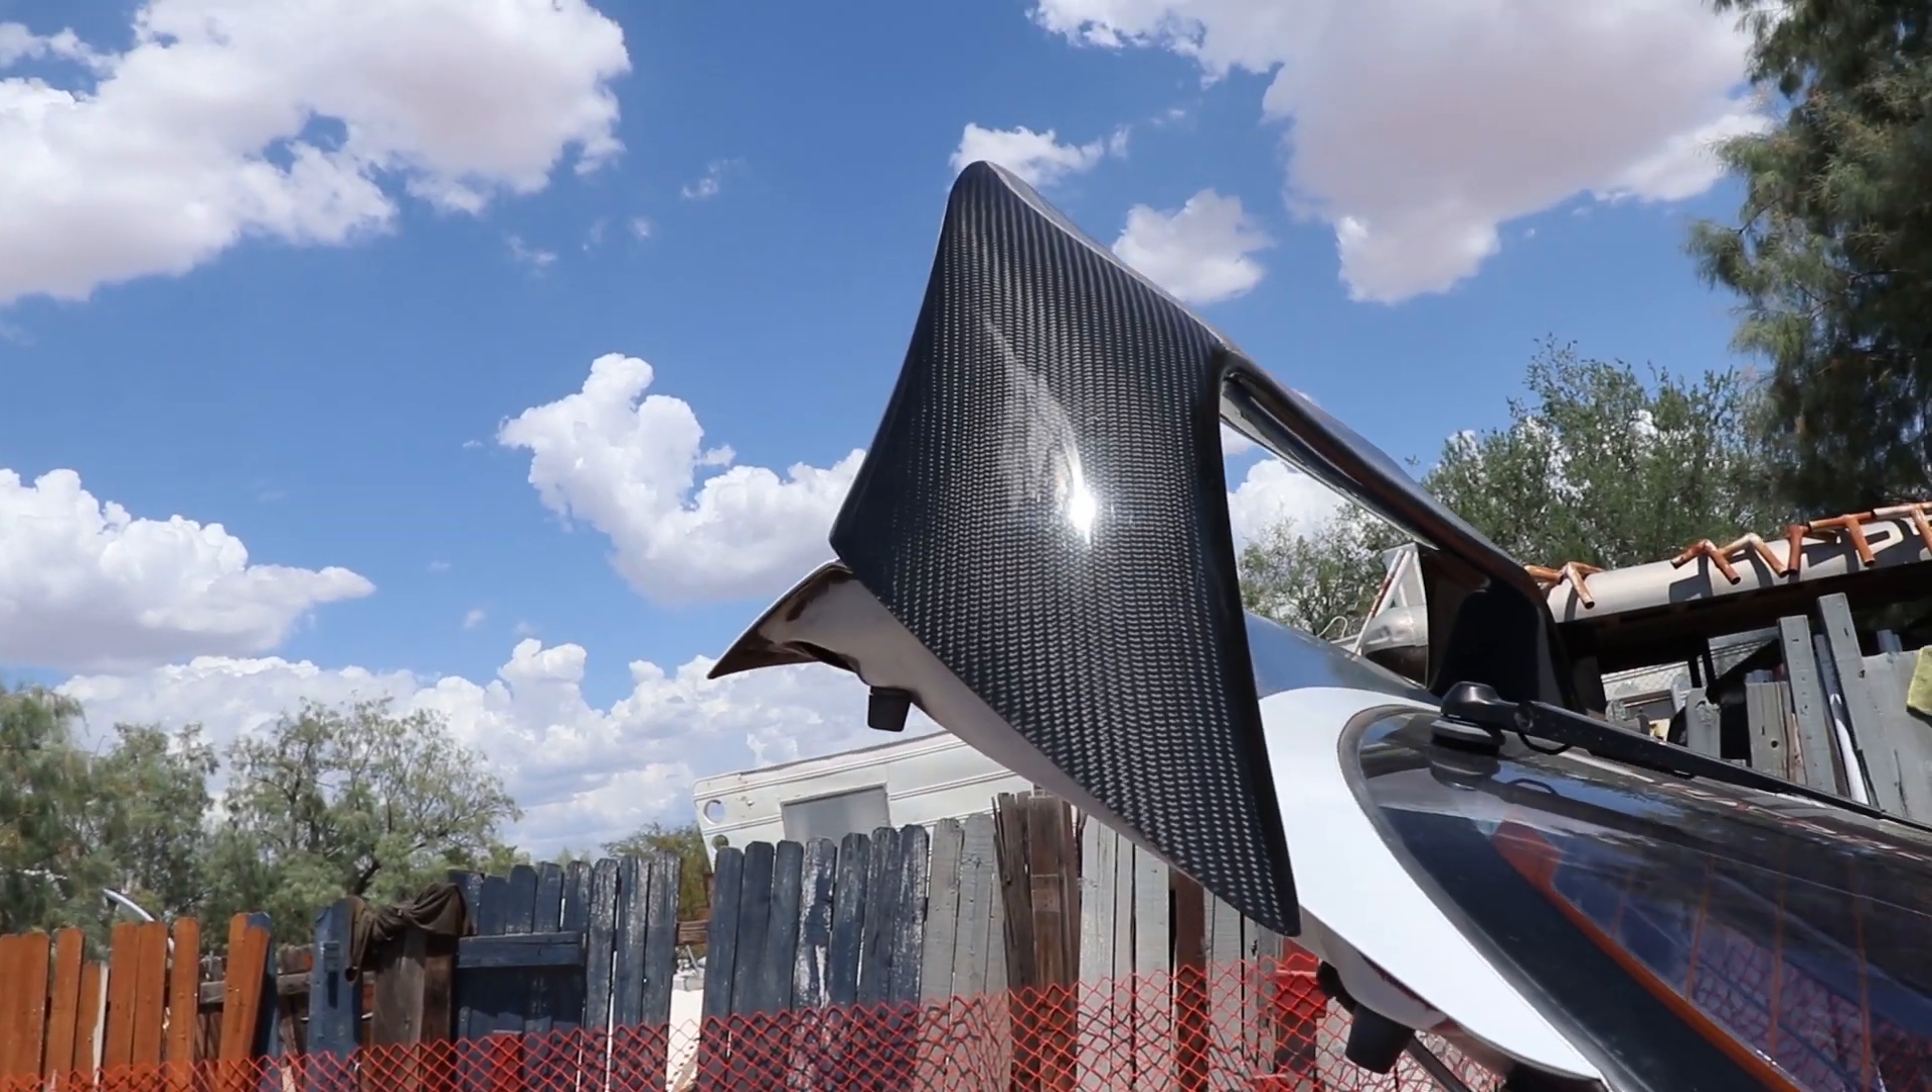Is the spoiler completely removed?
No.